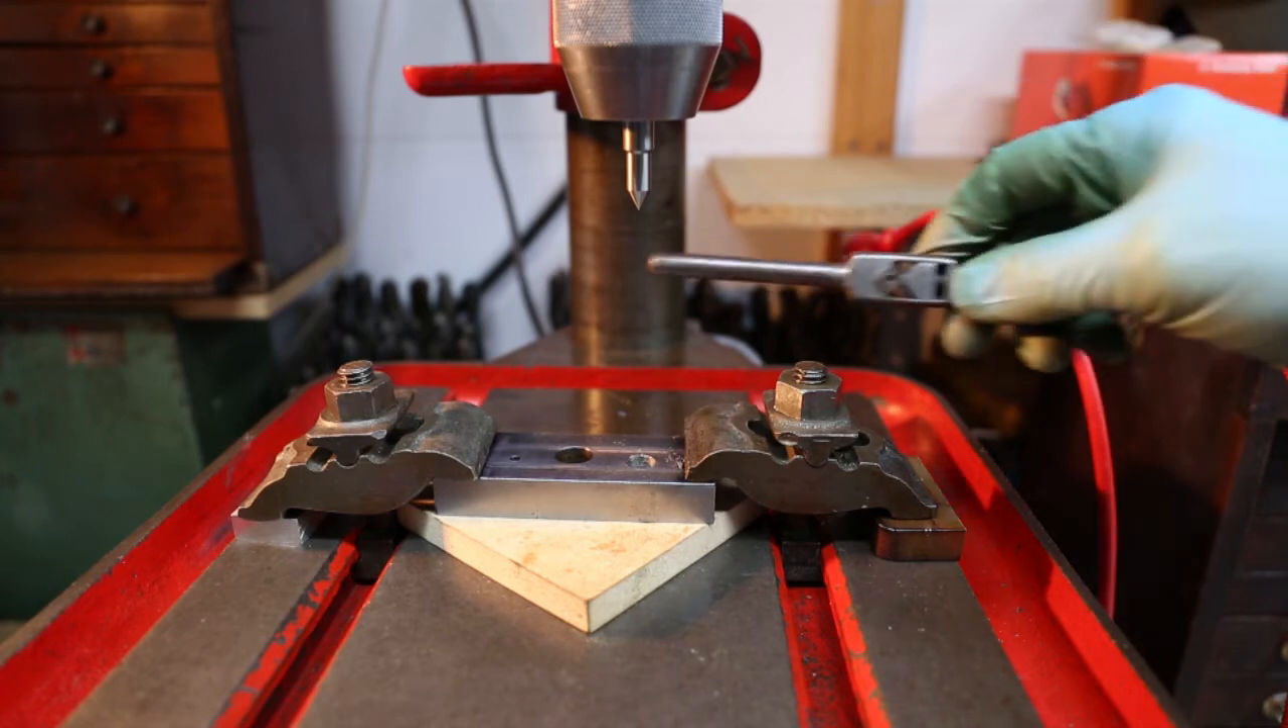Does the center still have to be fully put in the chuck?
No.